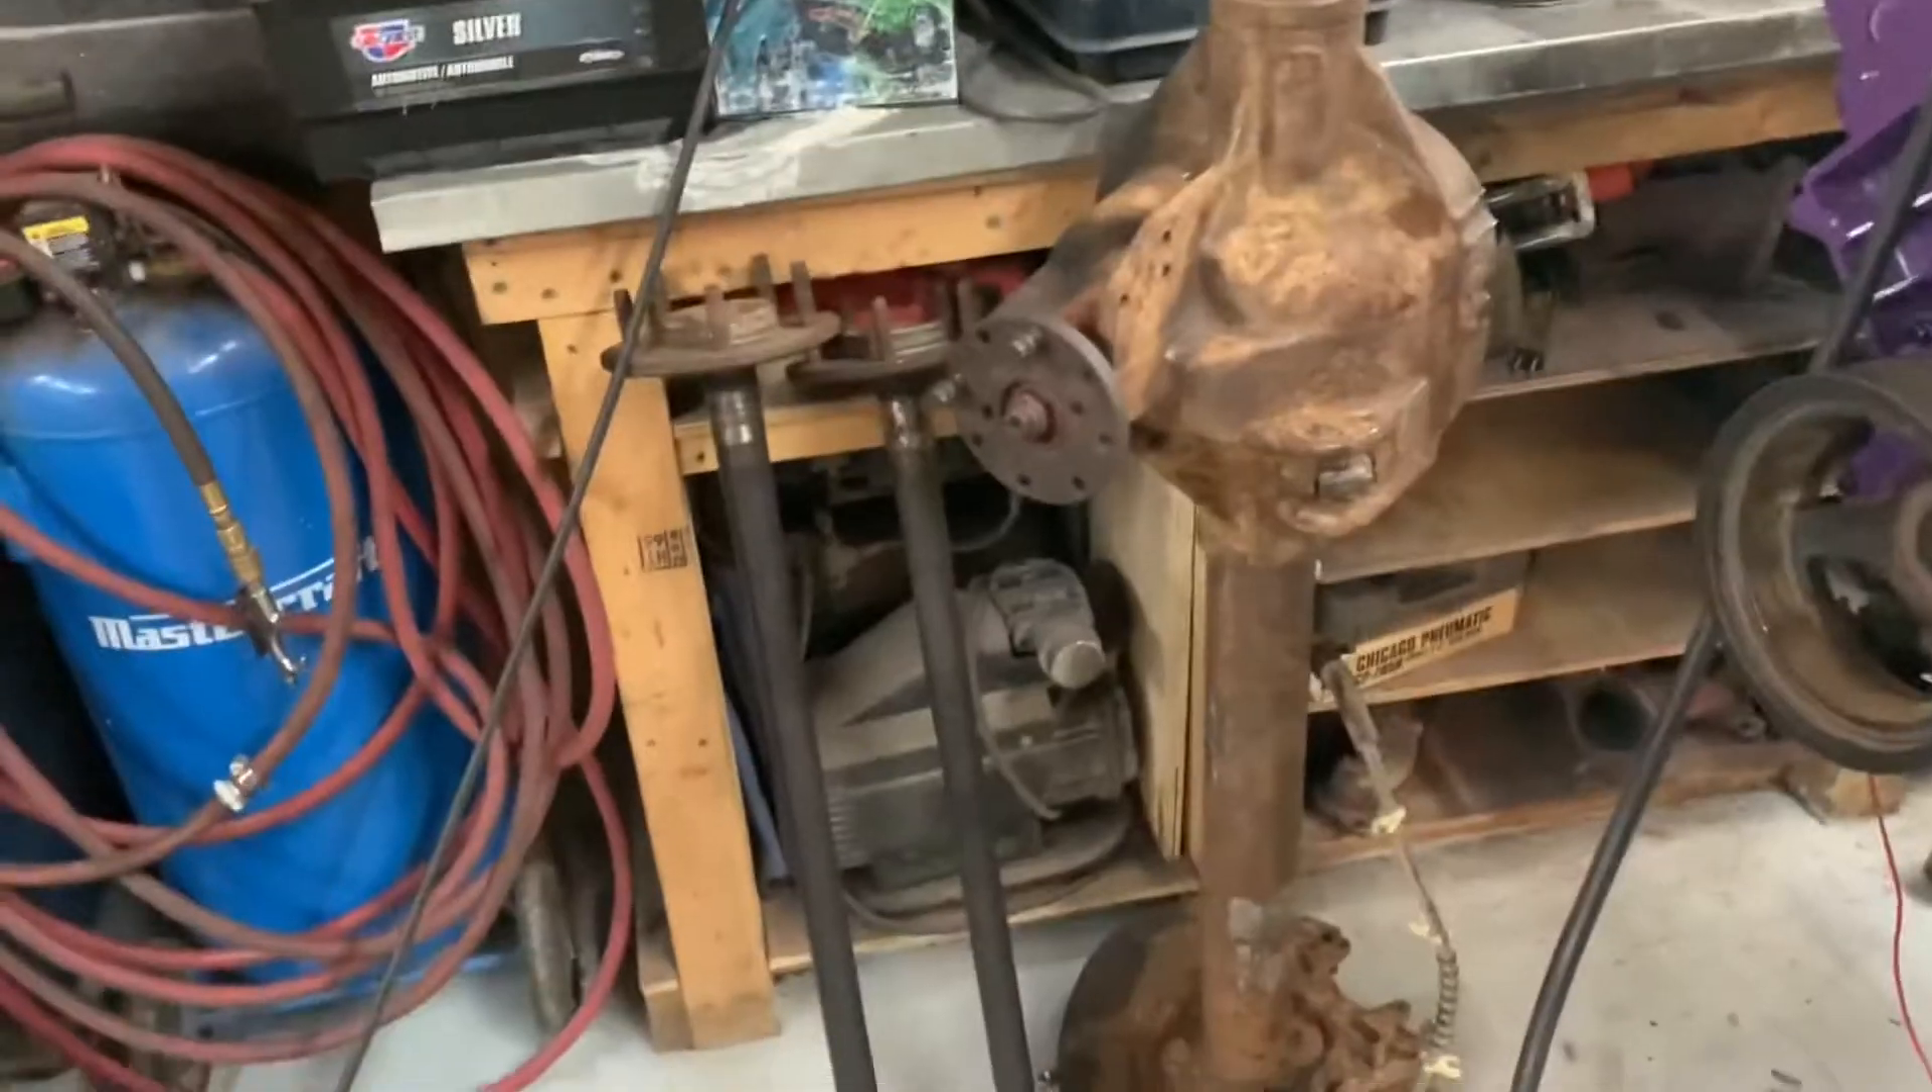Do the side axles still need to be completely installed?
Yes.